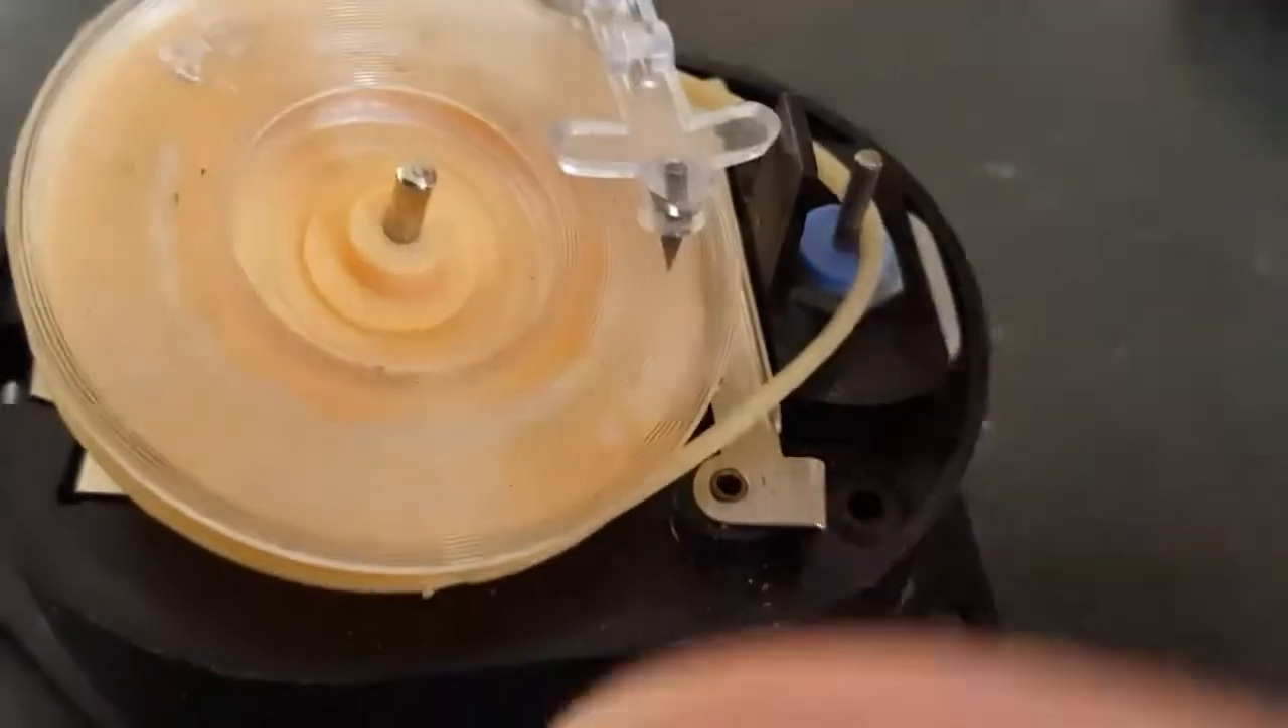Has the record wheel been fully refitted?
Yes.